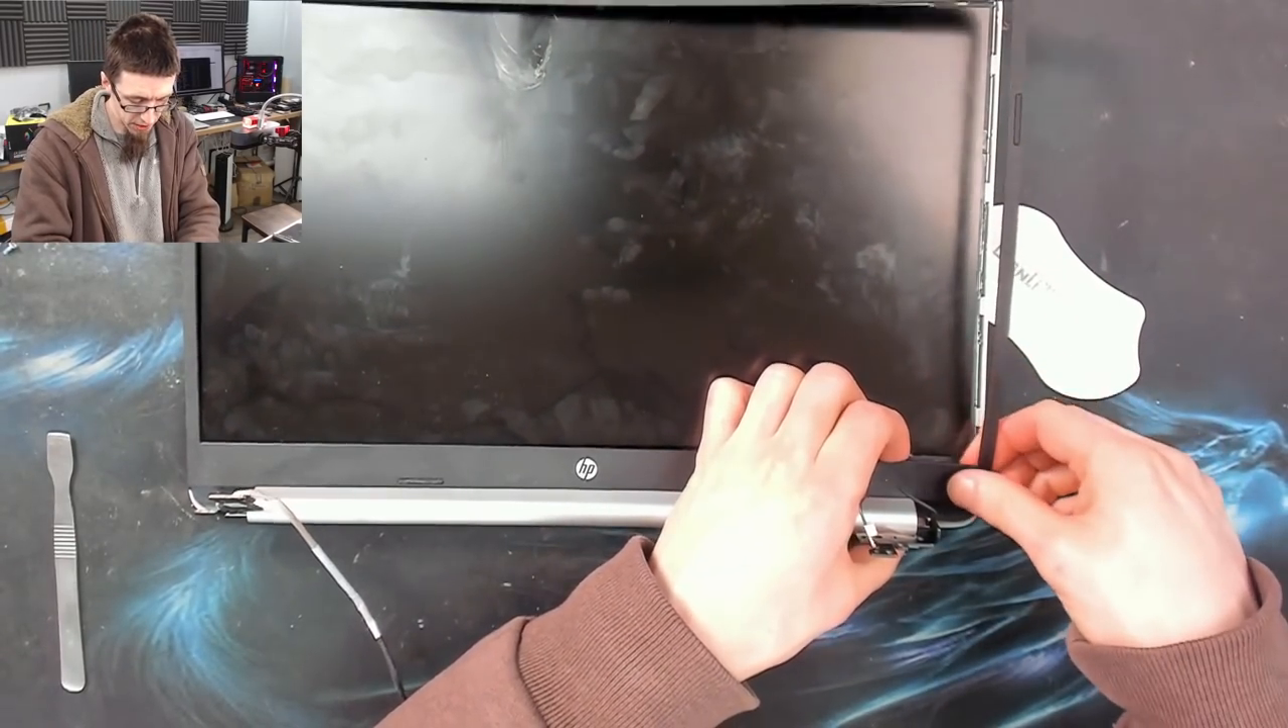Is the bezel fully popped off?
No.